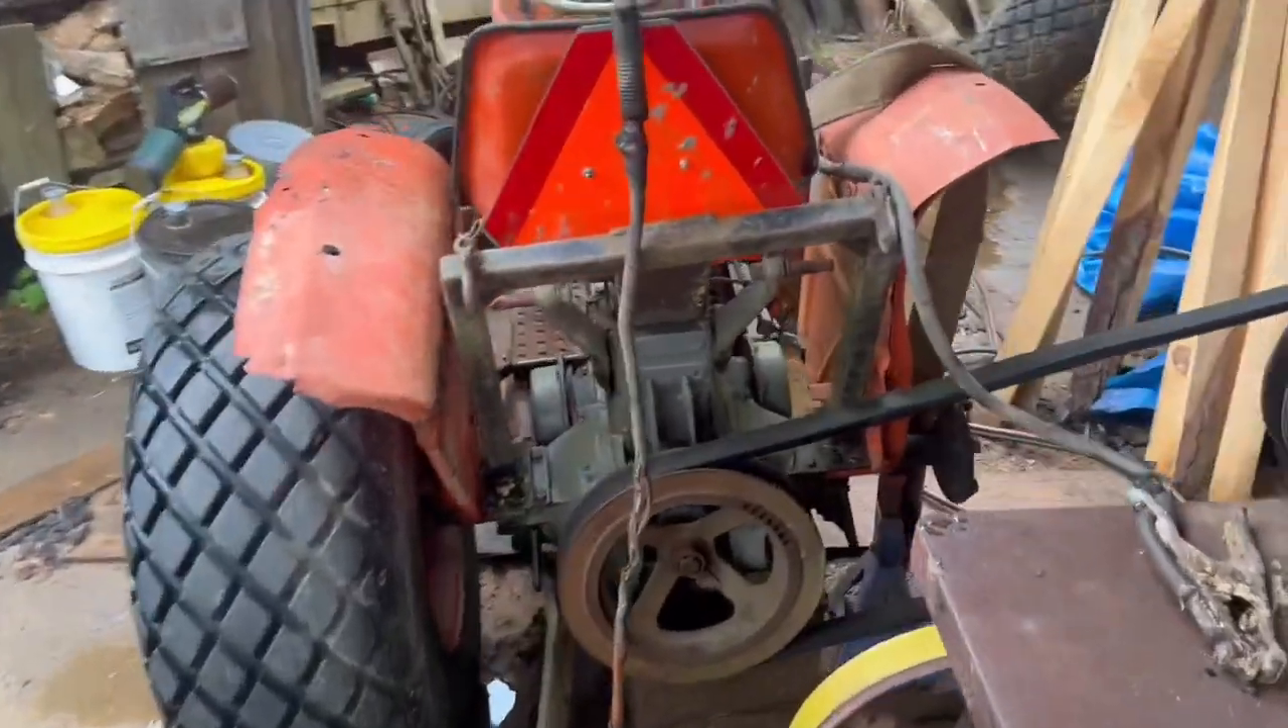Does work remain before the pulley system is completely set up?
No.